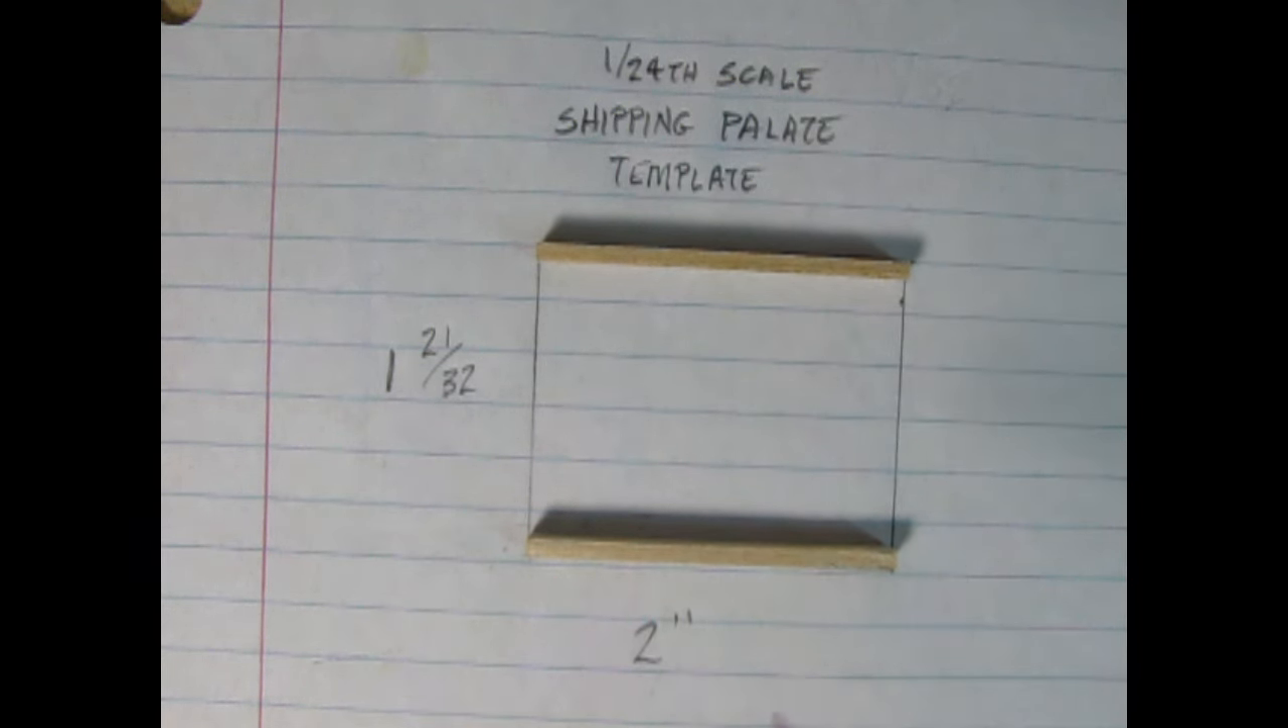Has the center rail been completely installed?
No.